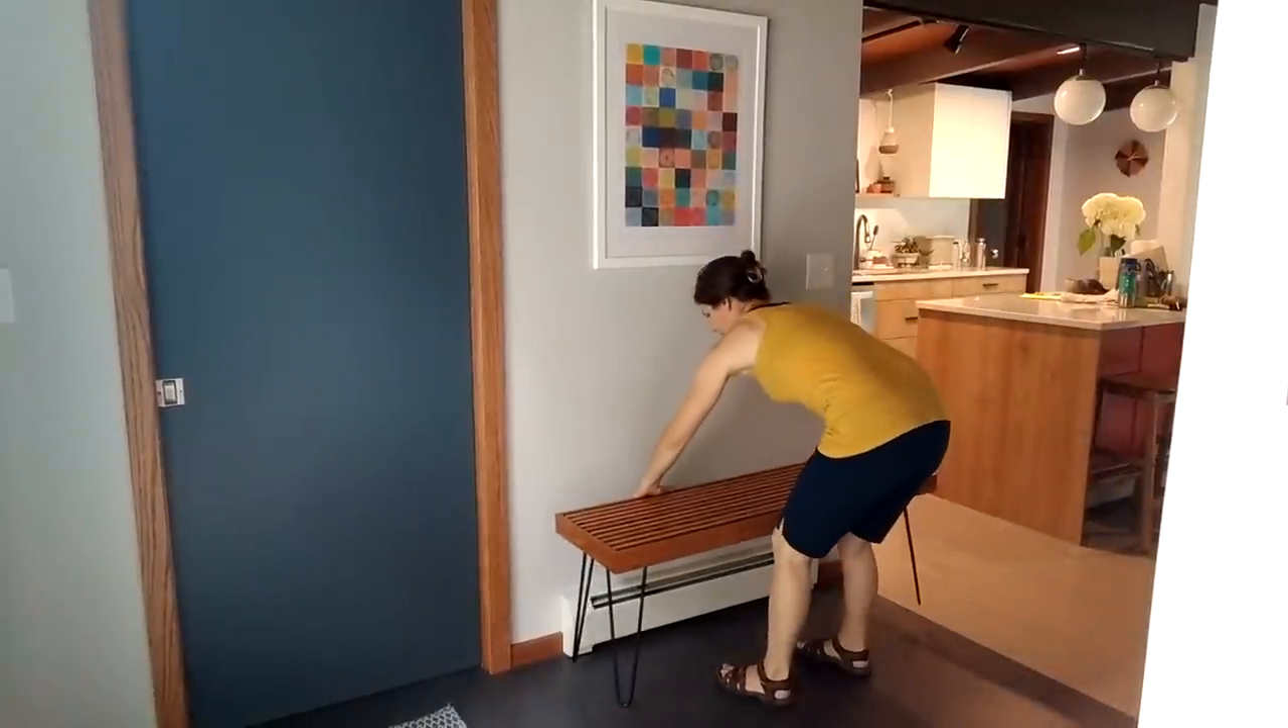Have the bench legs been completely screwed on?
Yes.